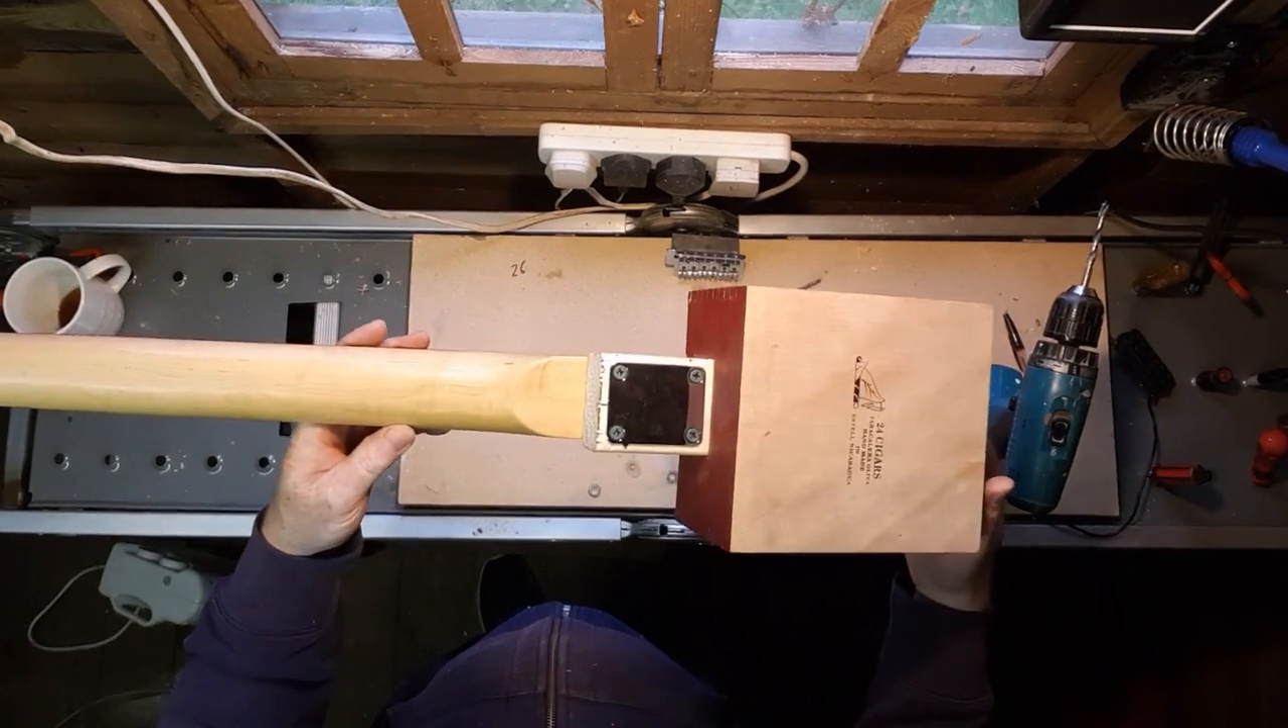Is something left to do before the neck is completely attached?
No.